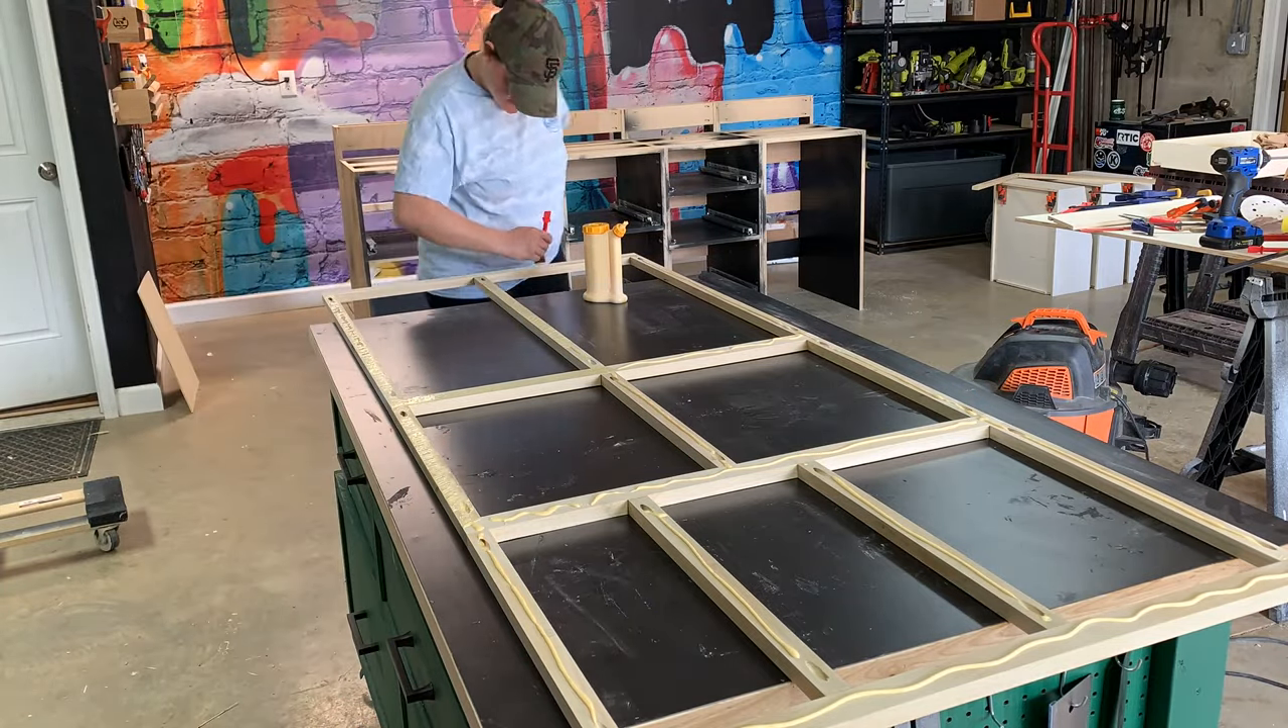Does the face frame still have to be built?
No.